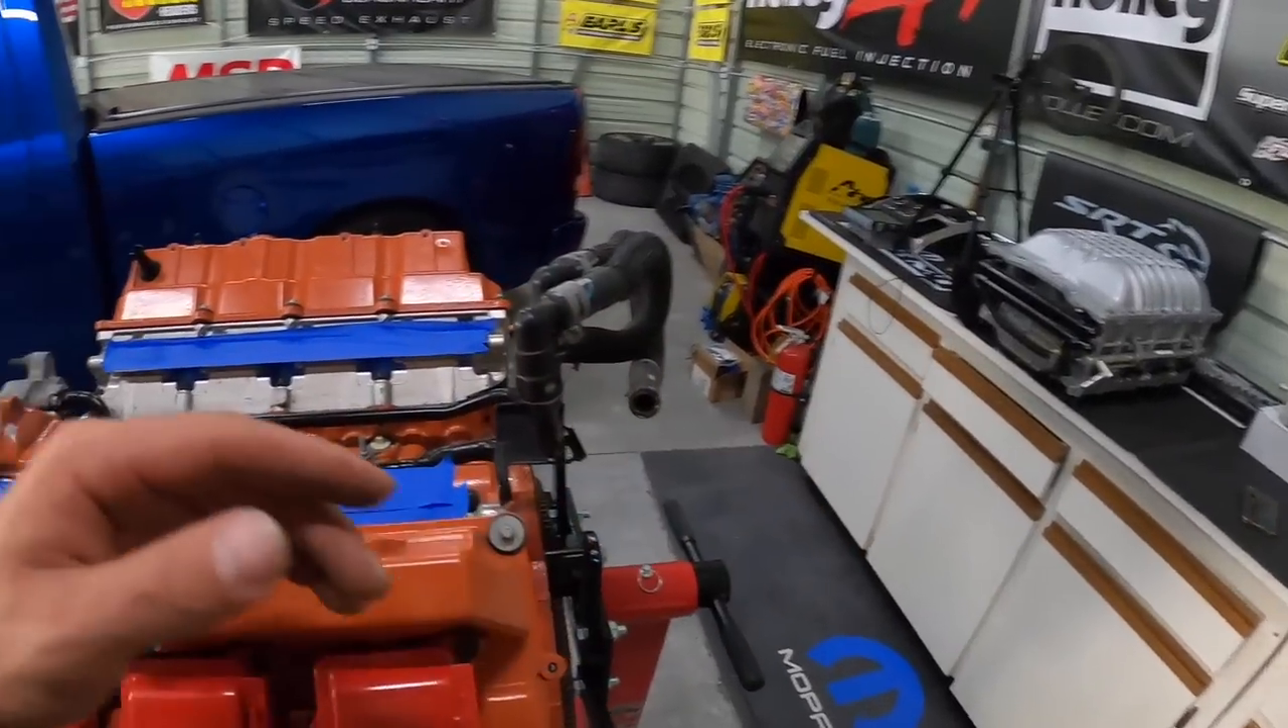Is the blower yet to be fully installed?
Yes.